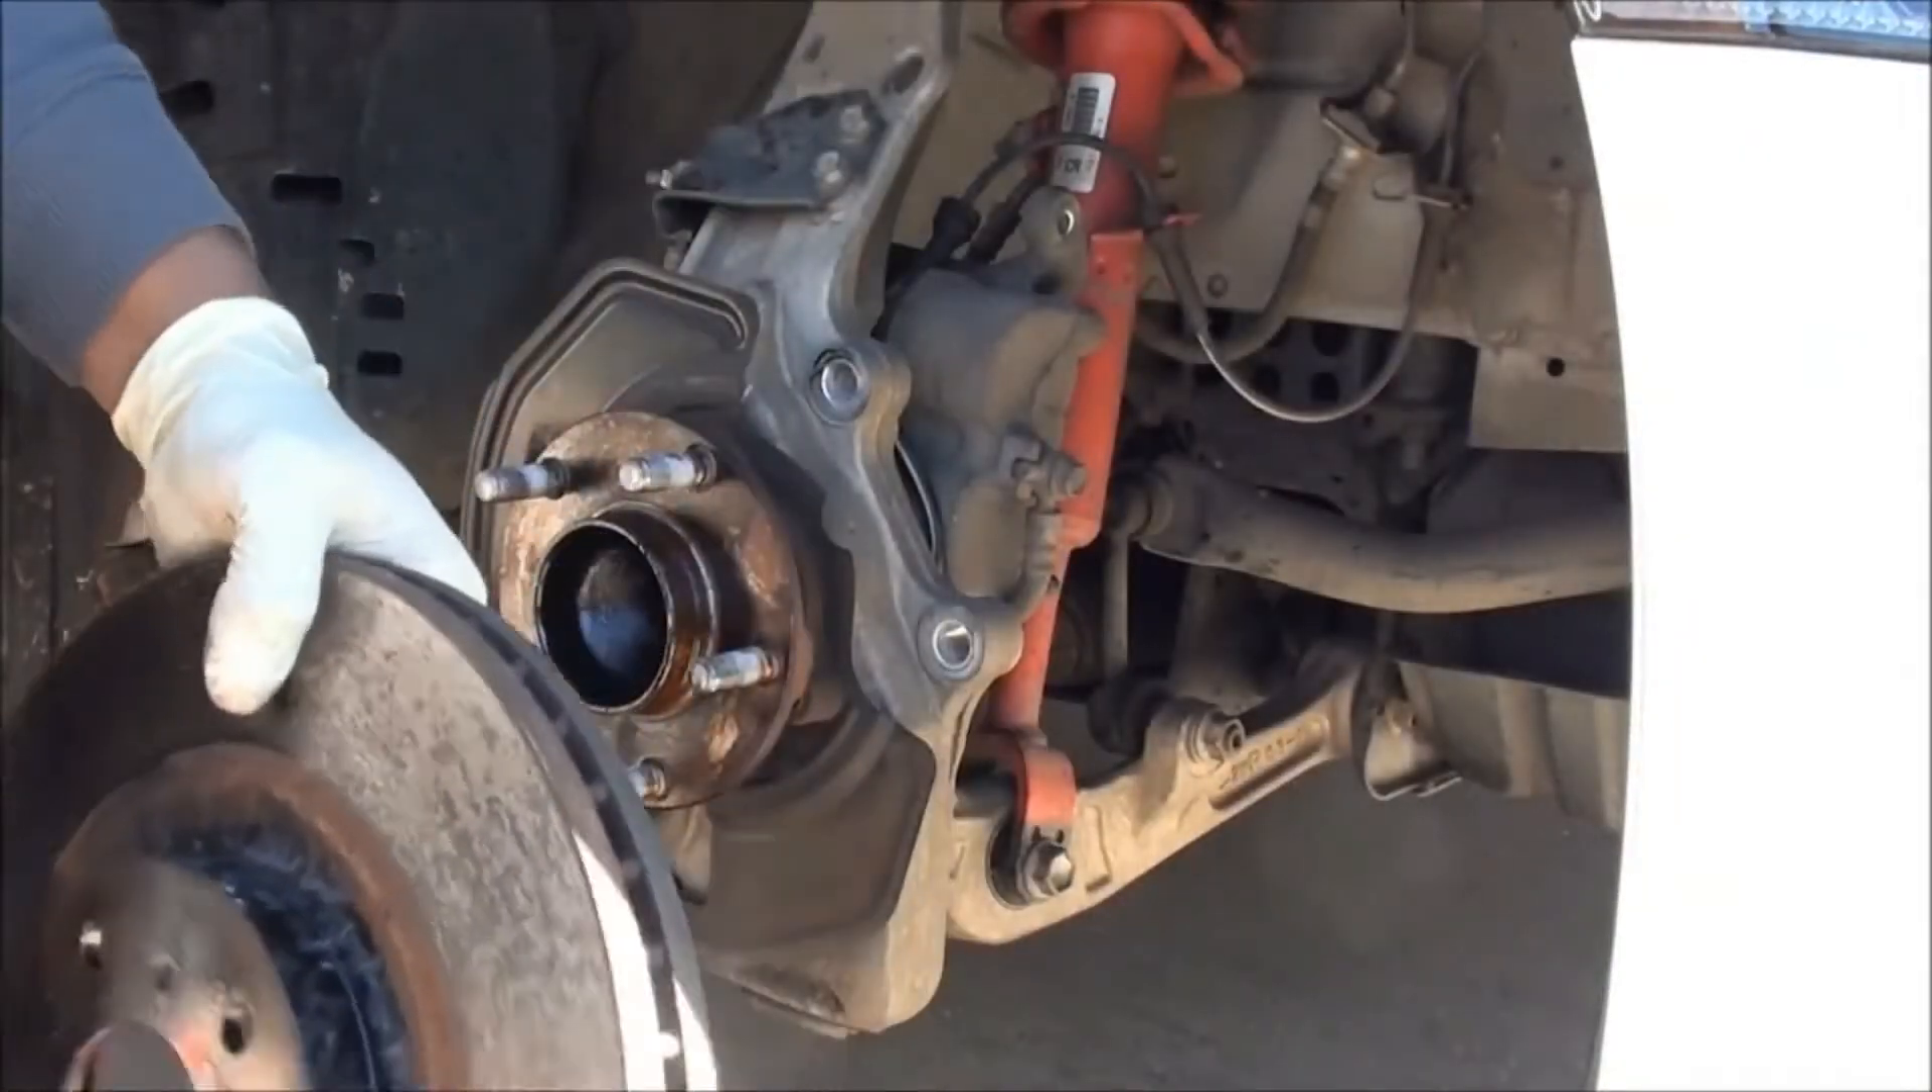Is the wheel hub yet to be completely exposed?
No.